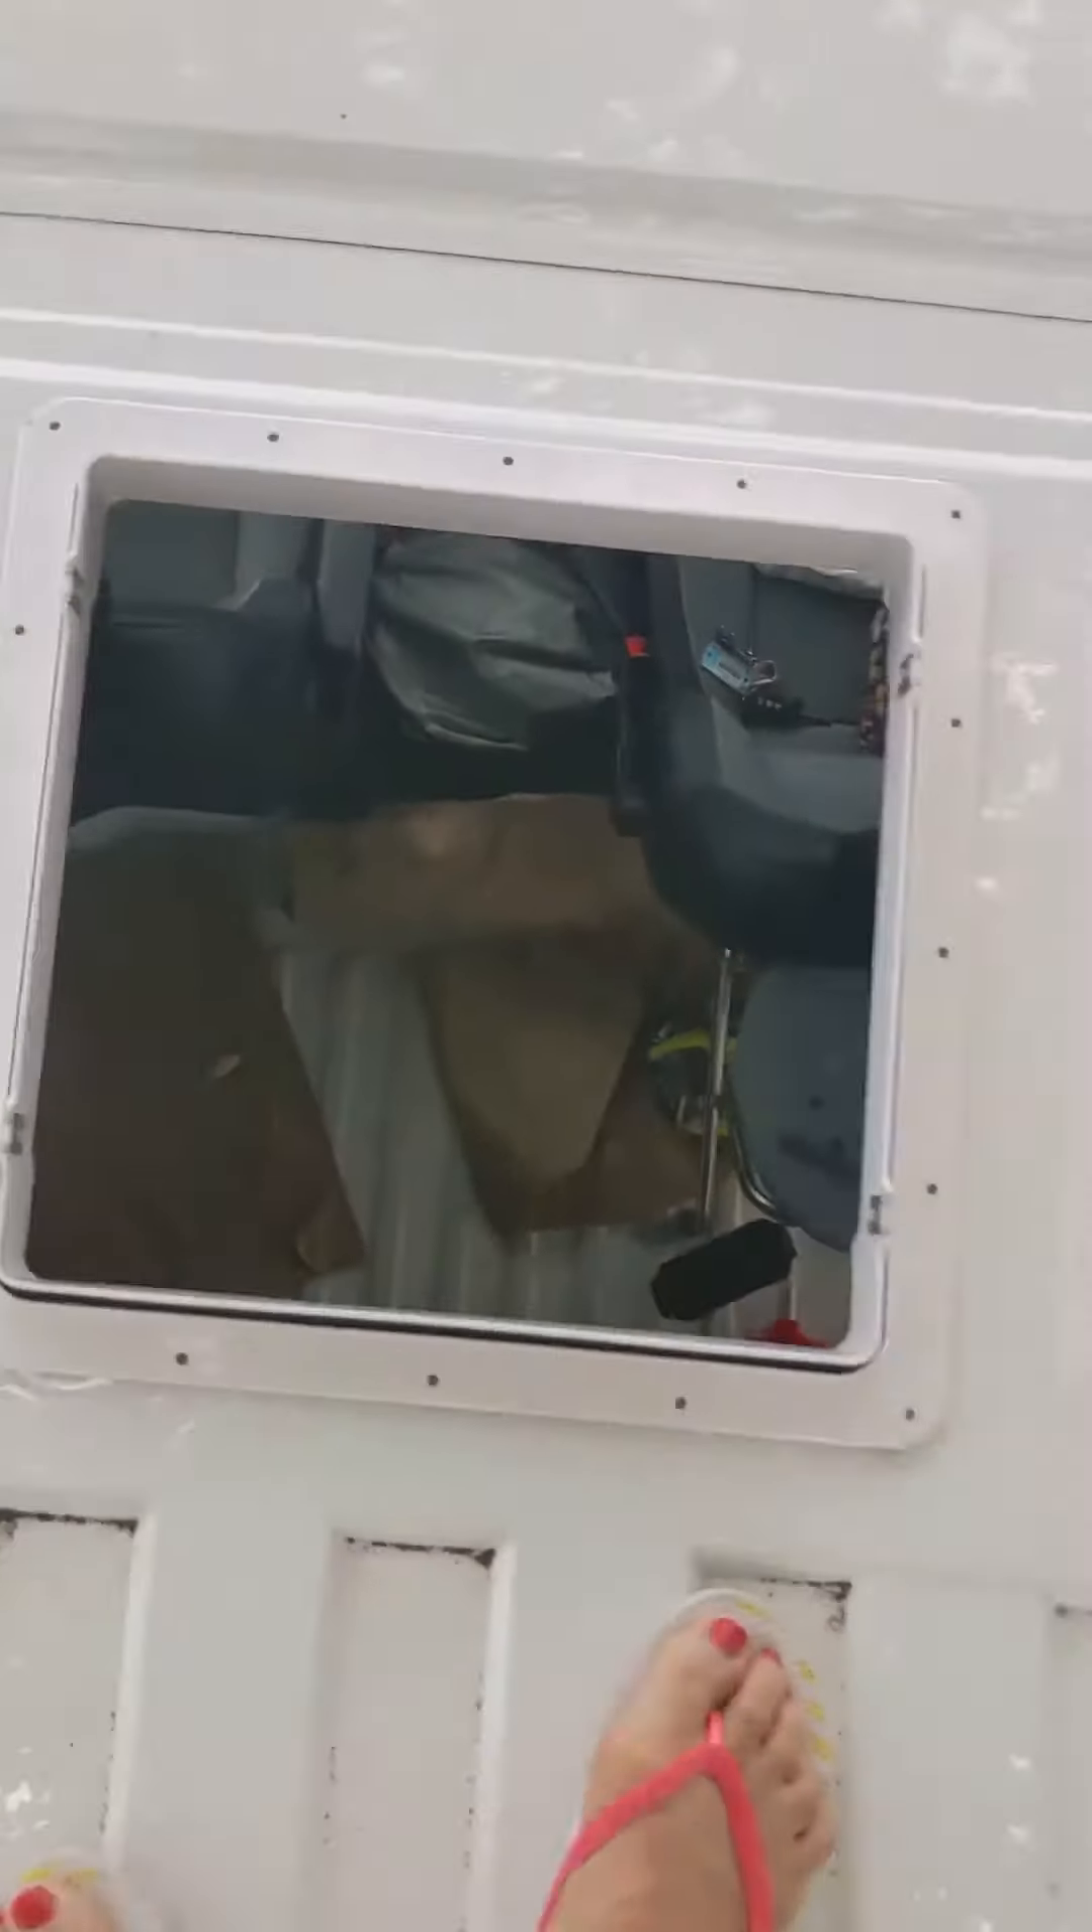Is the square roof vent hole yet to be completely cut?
No.